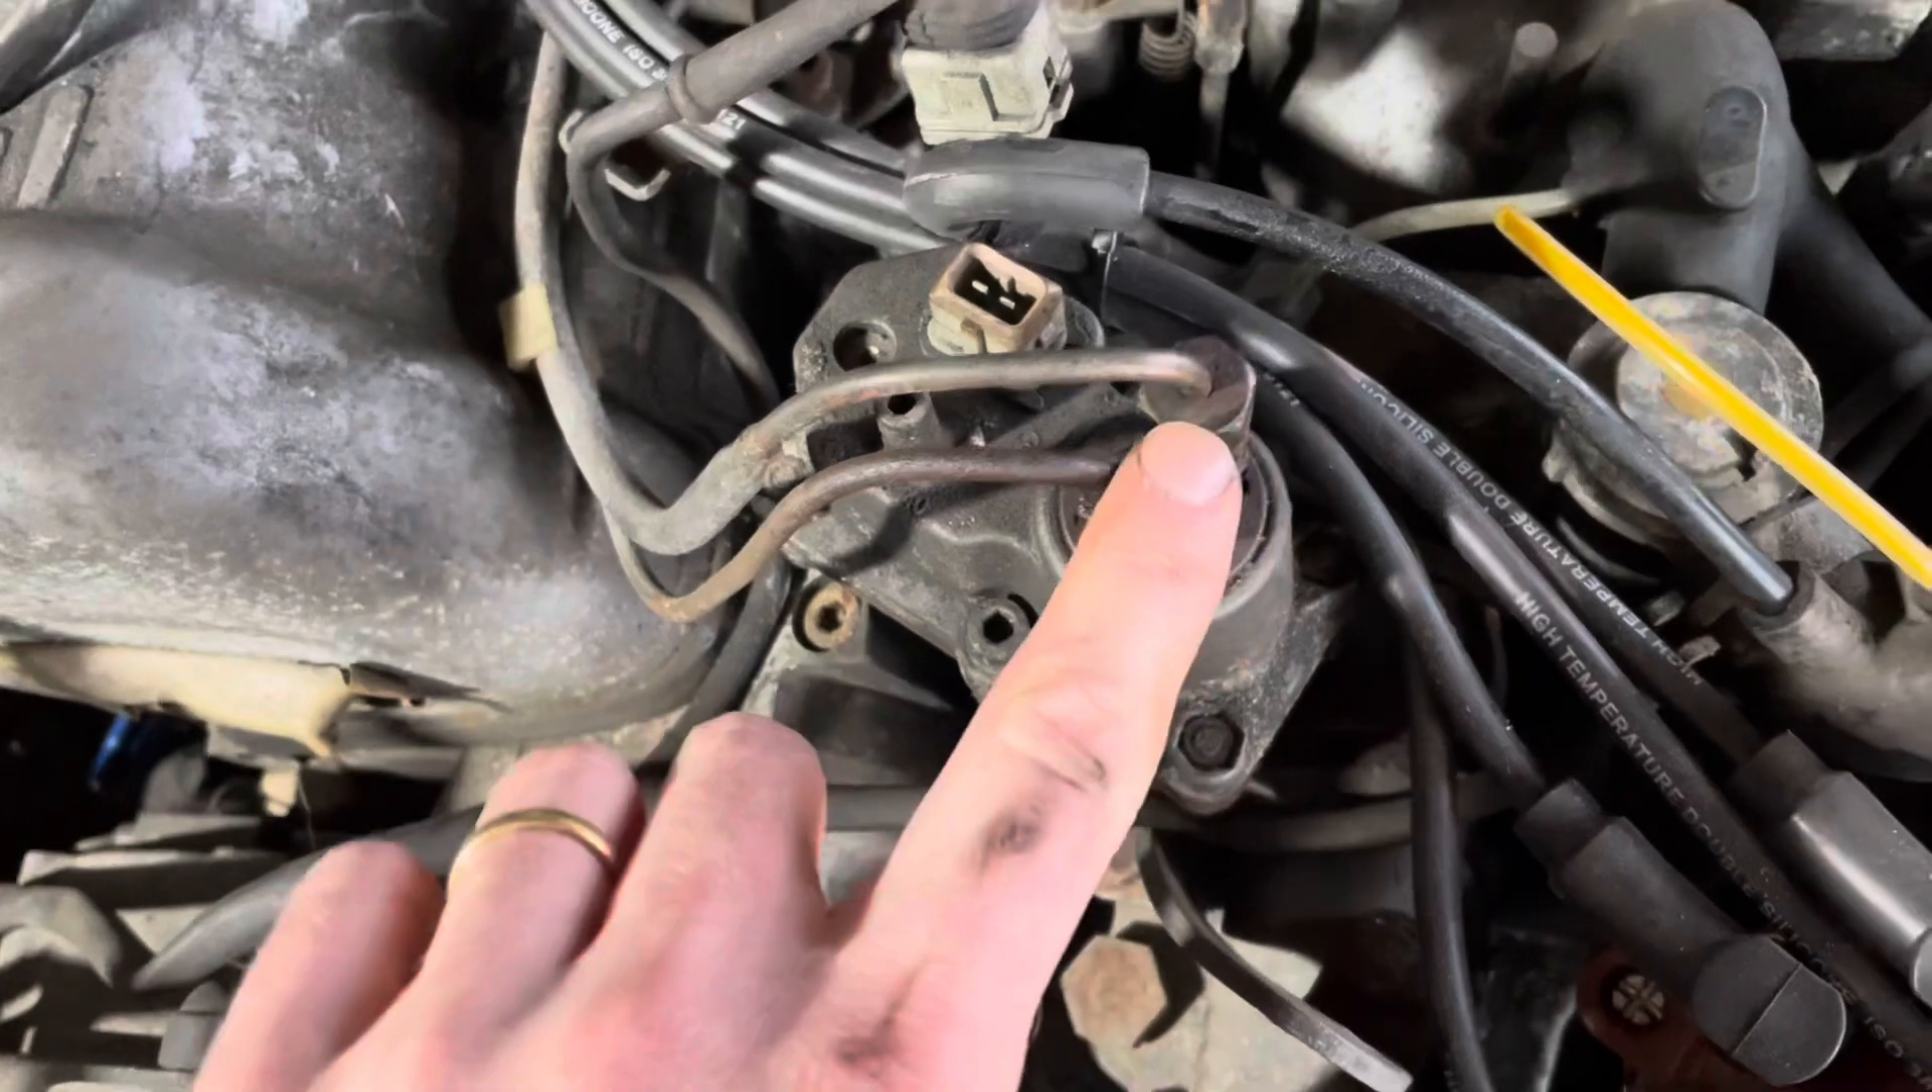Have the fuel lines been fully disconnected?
No.